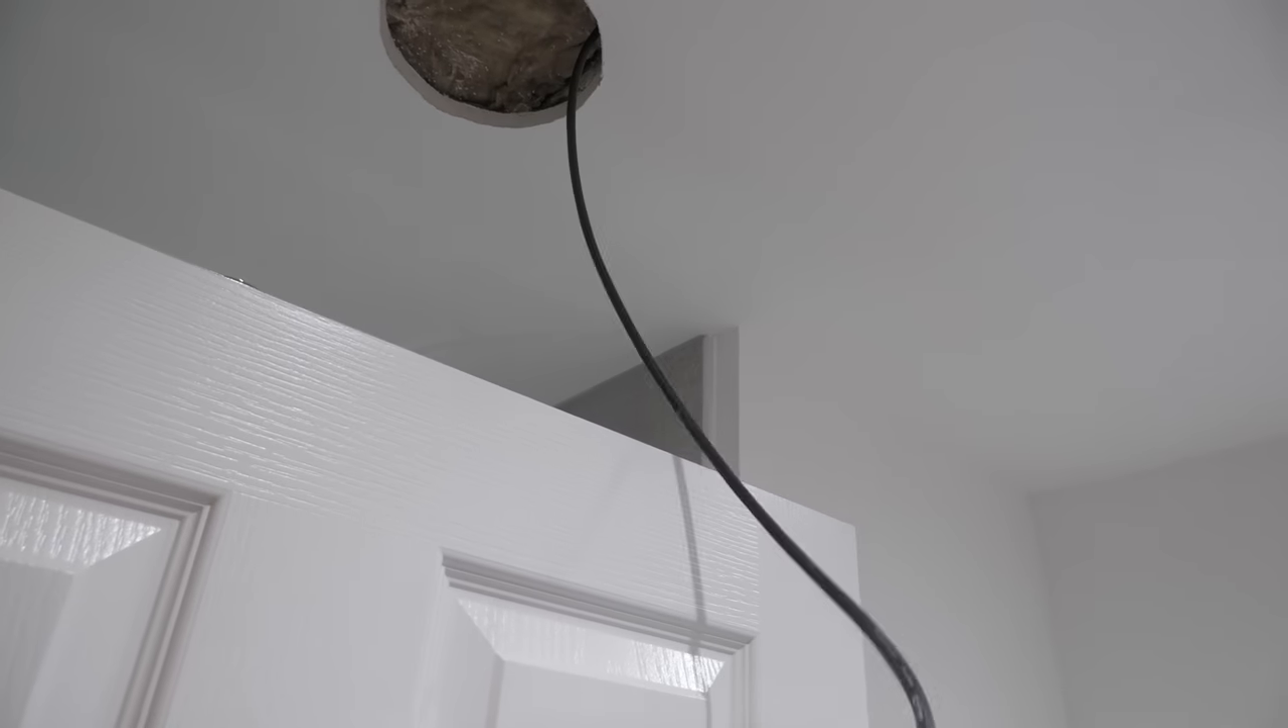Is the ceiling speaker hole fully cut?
Yes.